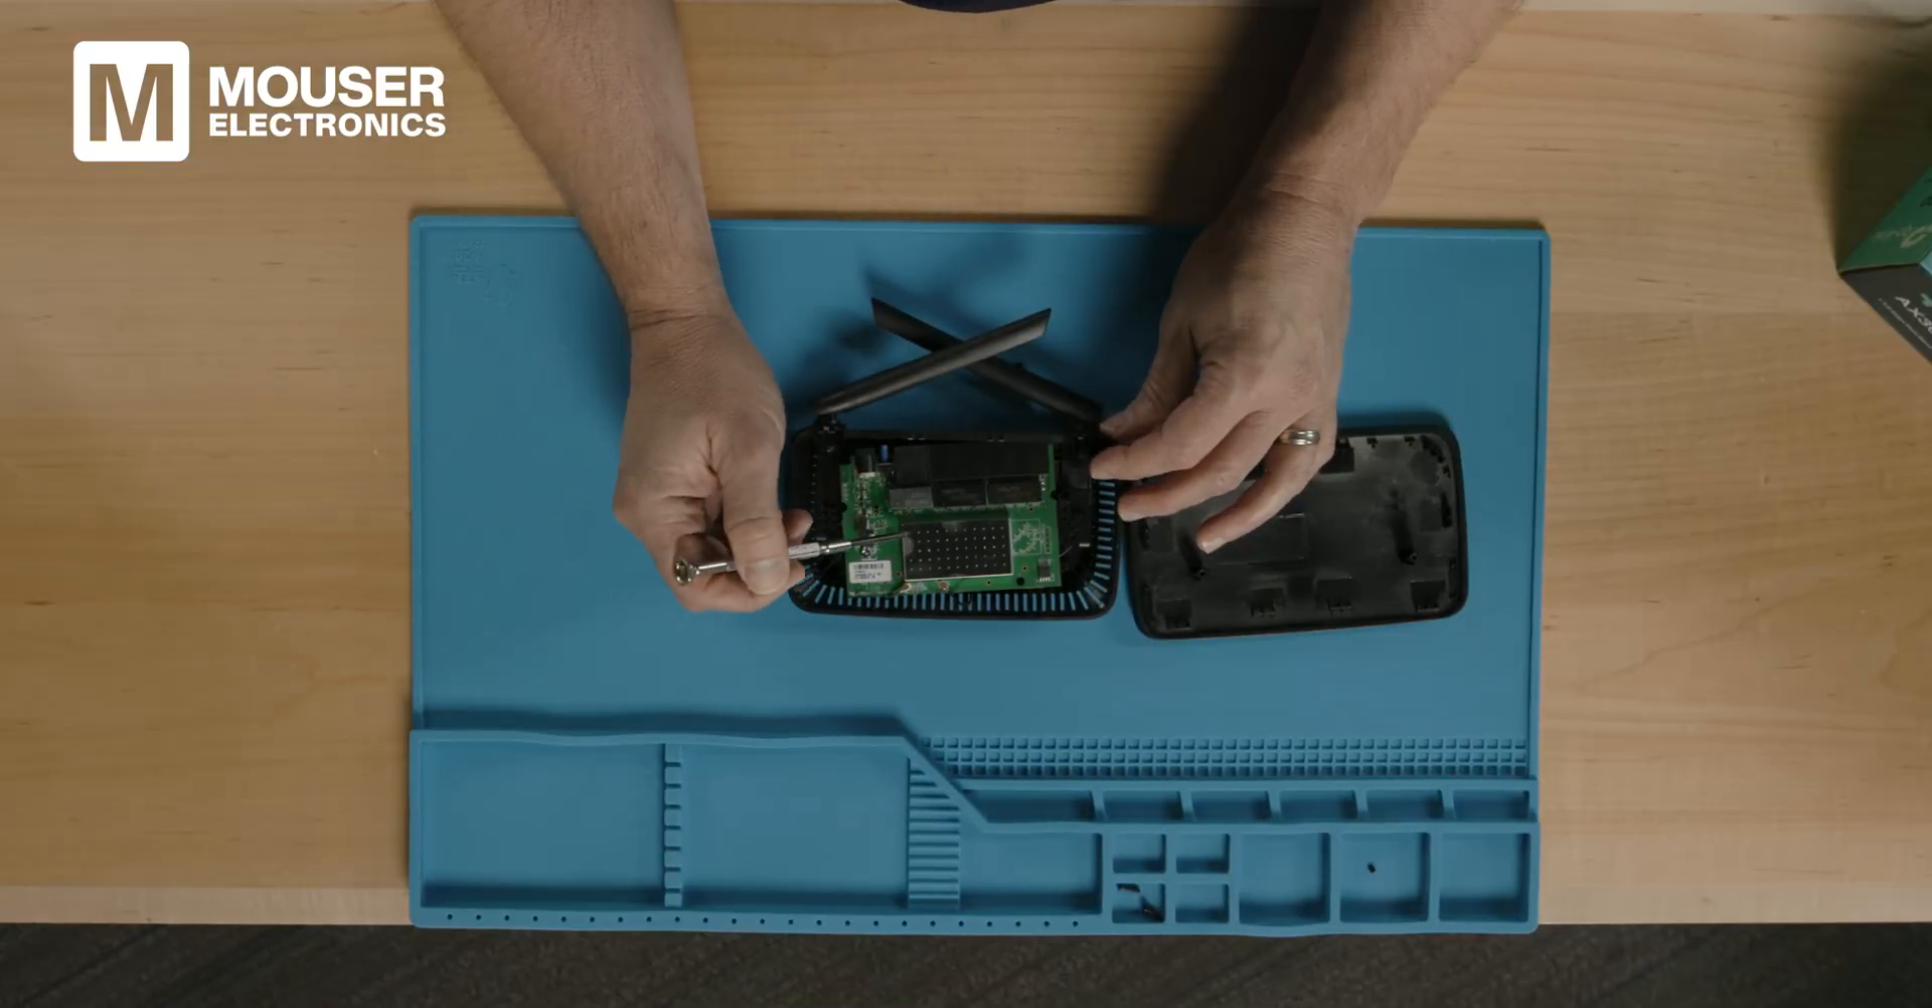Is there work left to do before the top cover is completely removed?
No.